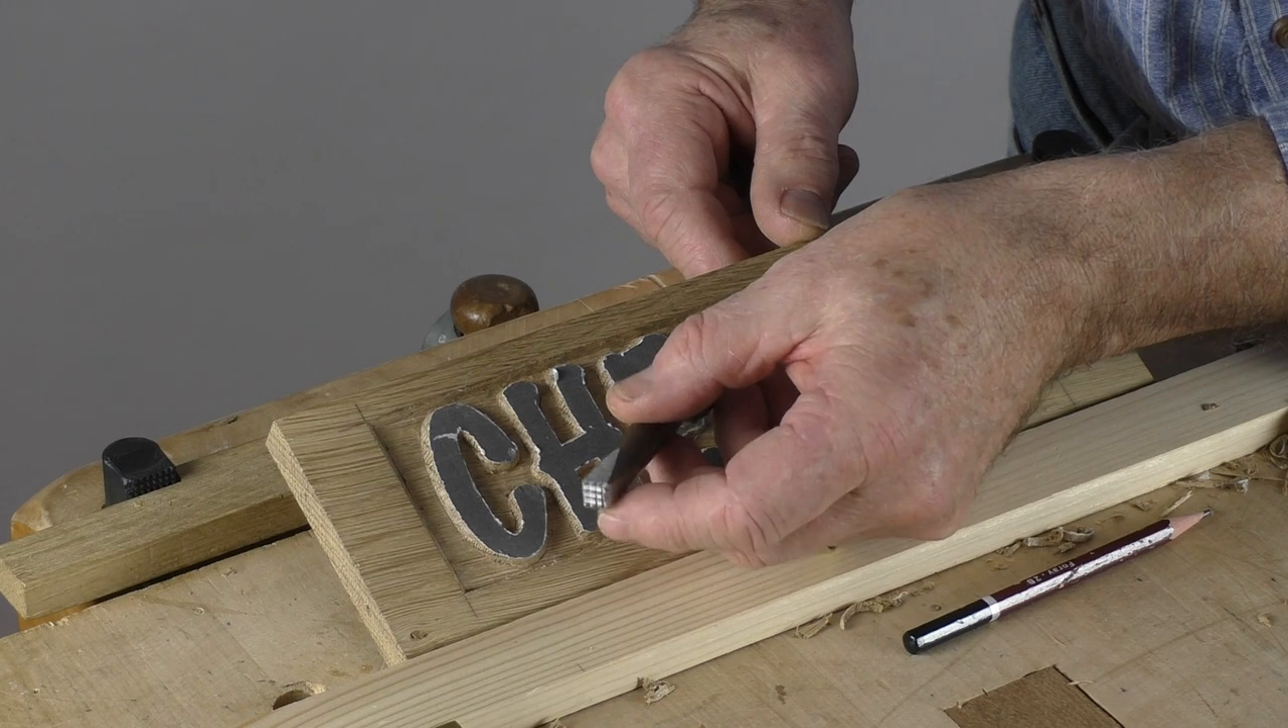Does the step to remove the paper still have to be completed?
Yes.